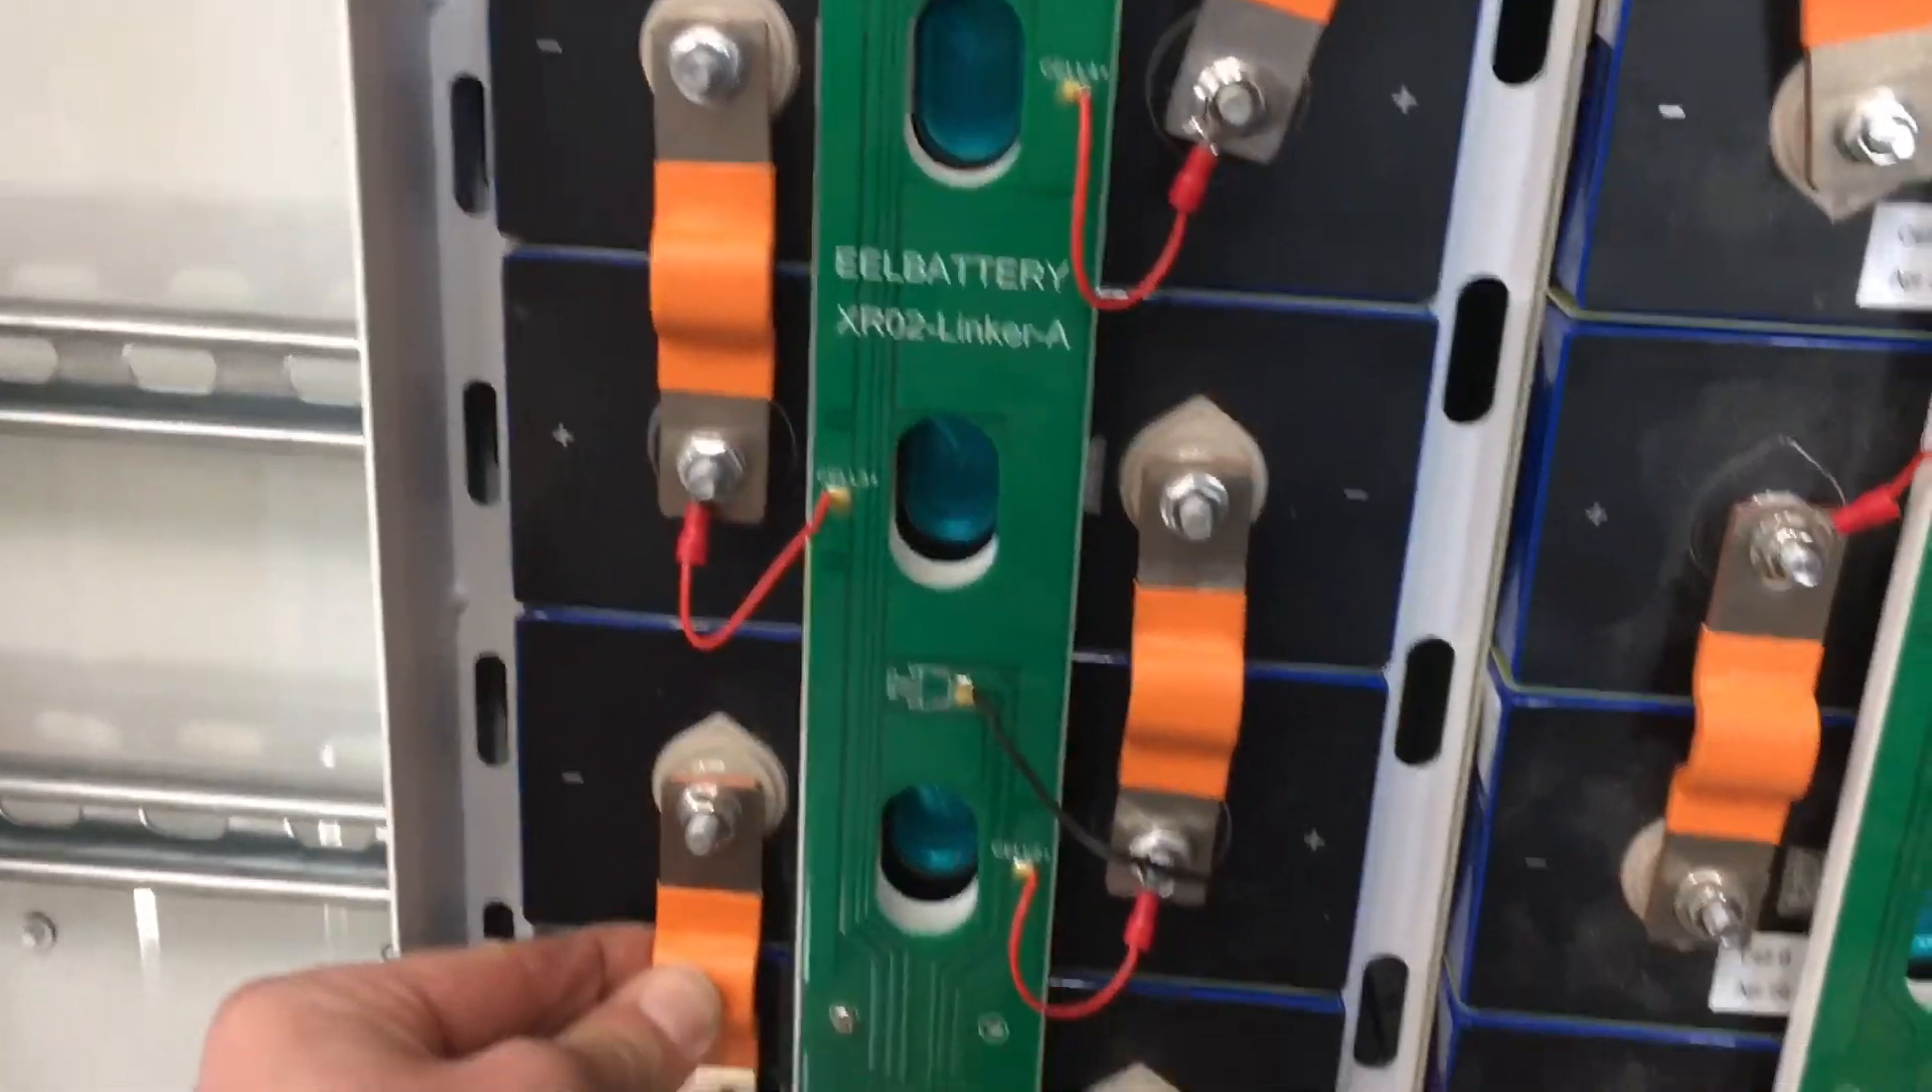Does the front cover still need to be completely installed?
Yes.